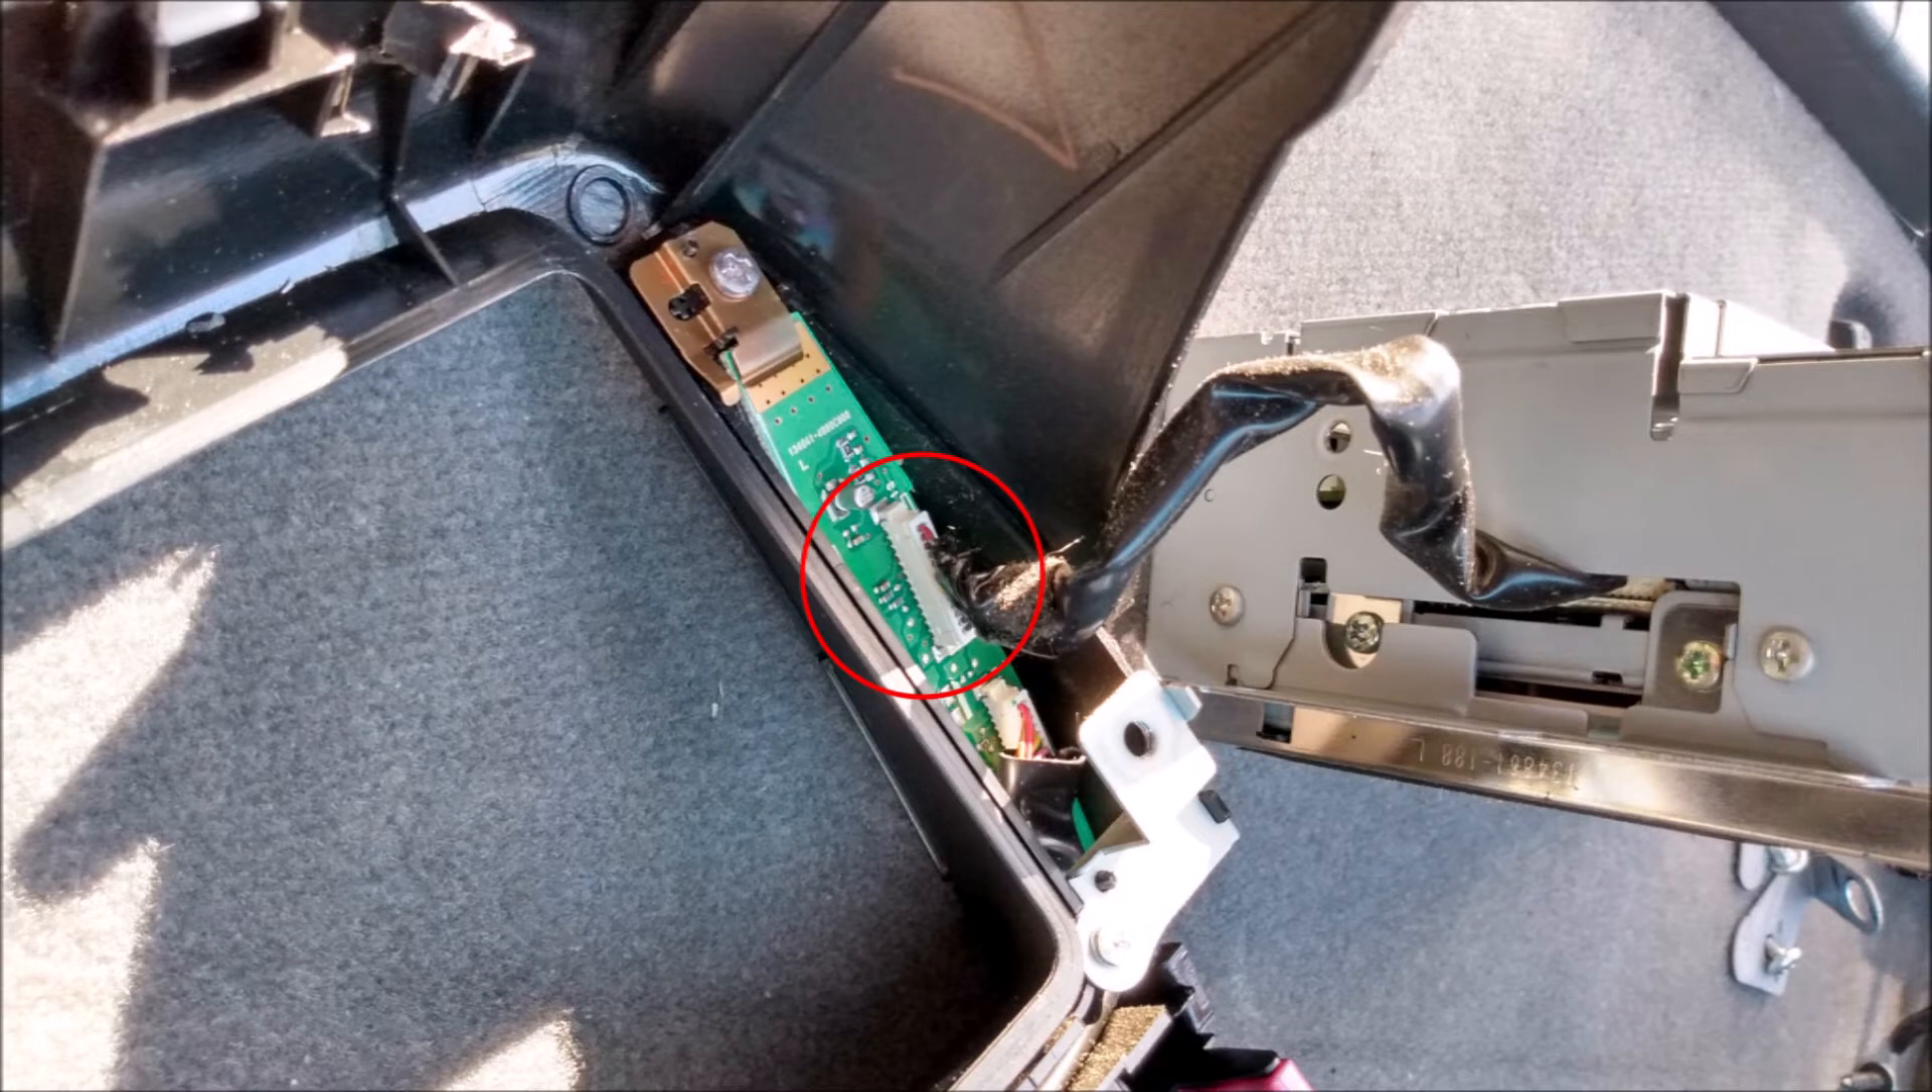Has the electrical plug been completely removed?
No.